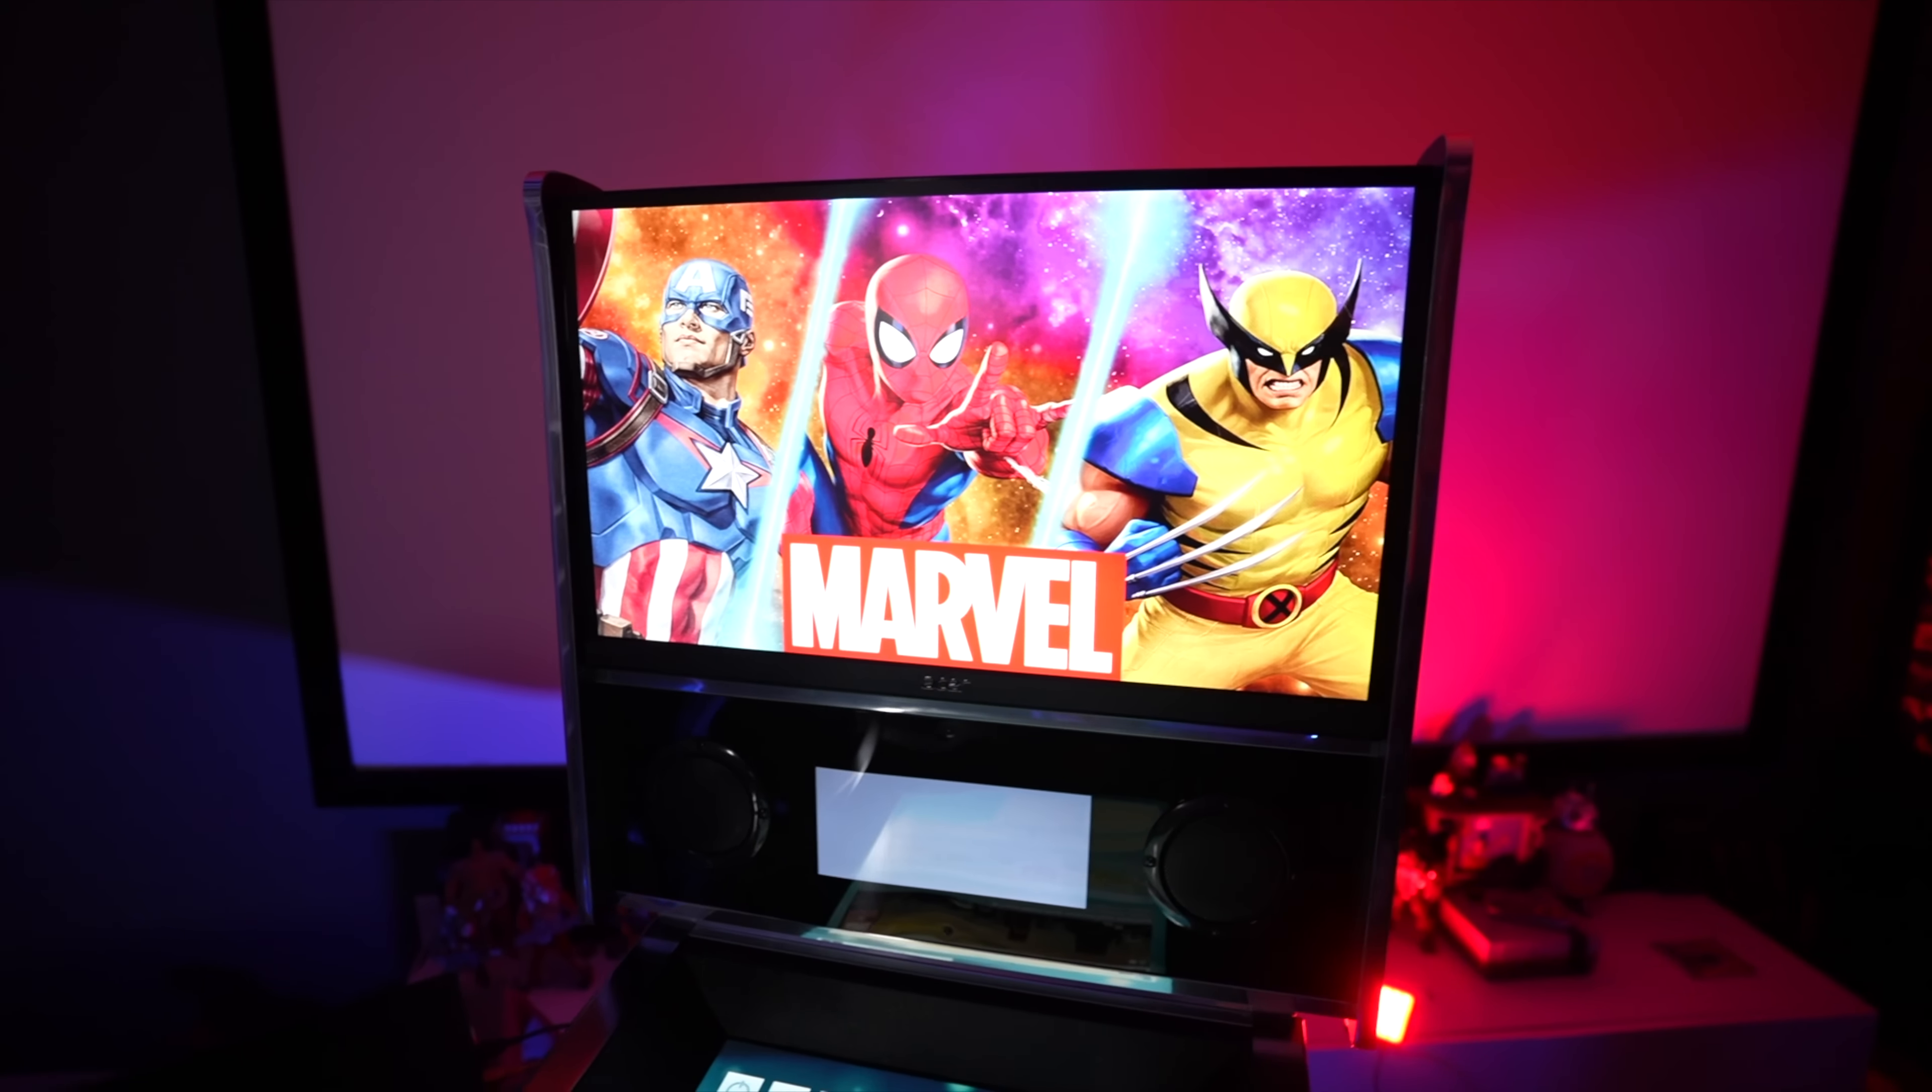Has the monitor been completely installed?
Yes.